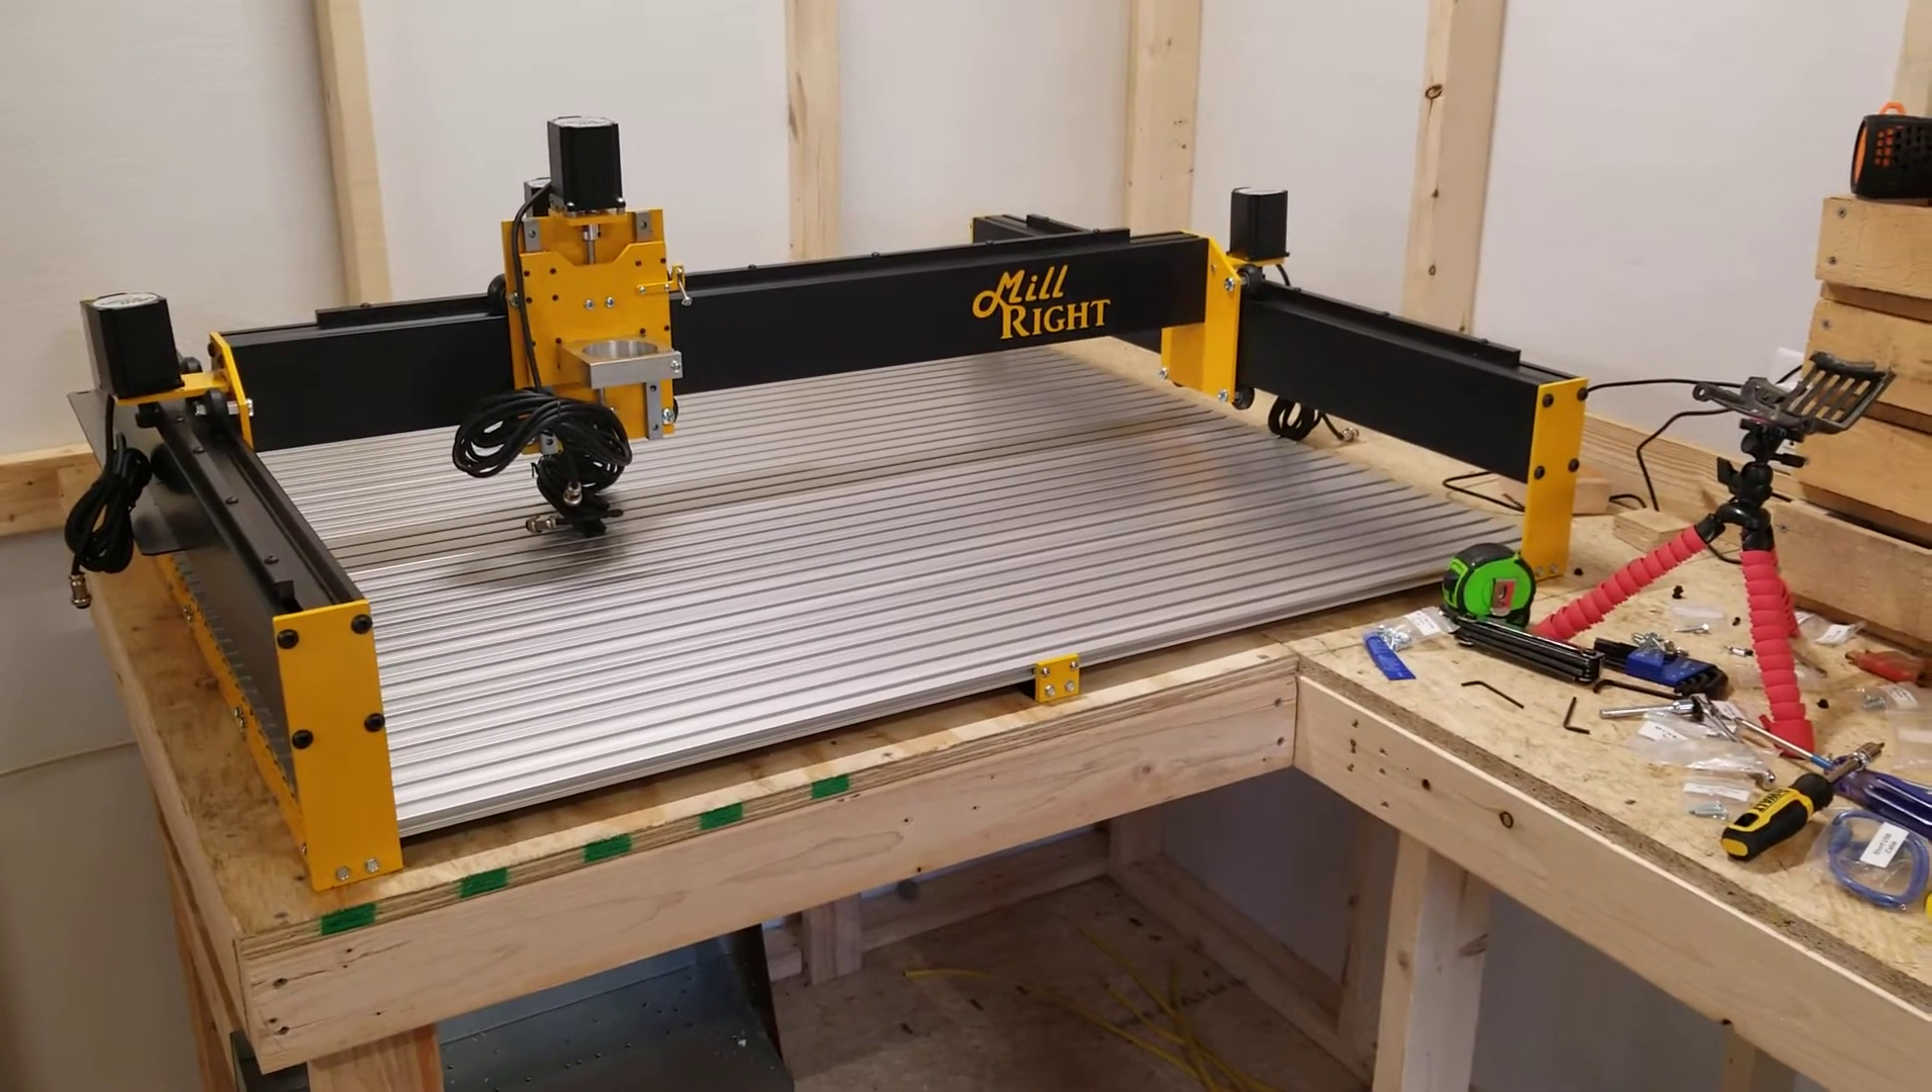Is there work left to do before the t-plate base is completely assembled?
No.